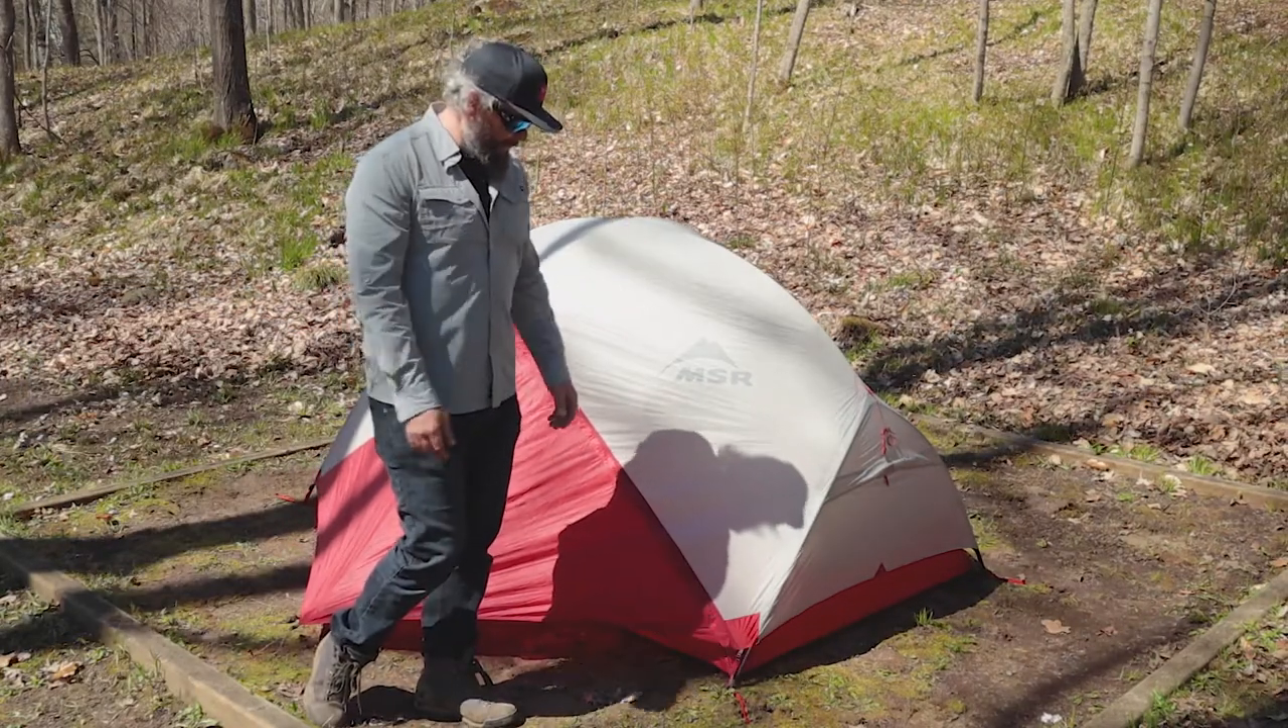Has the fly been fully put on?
Yes.